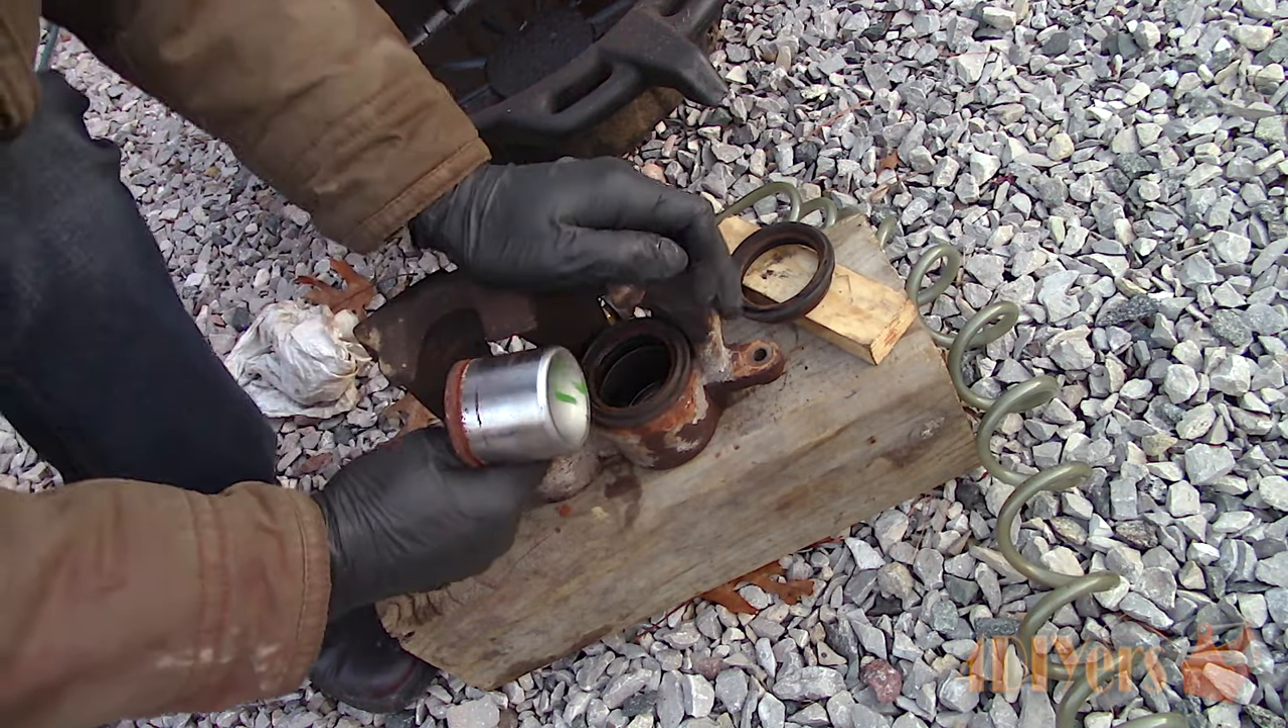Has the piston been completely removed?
Yes.